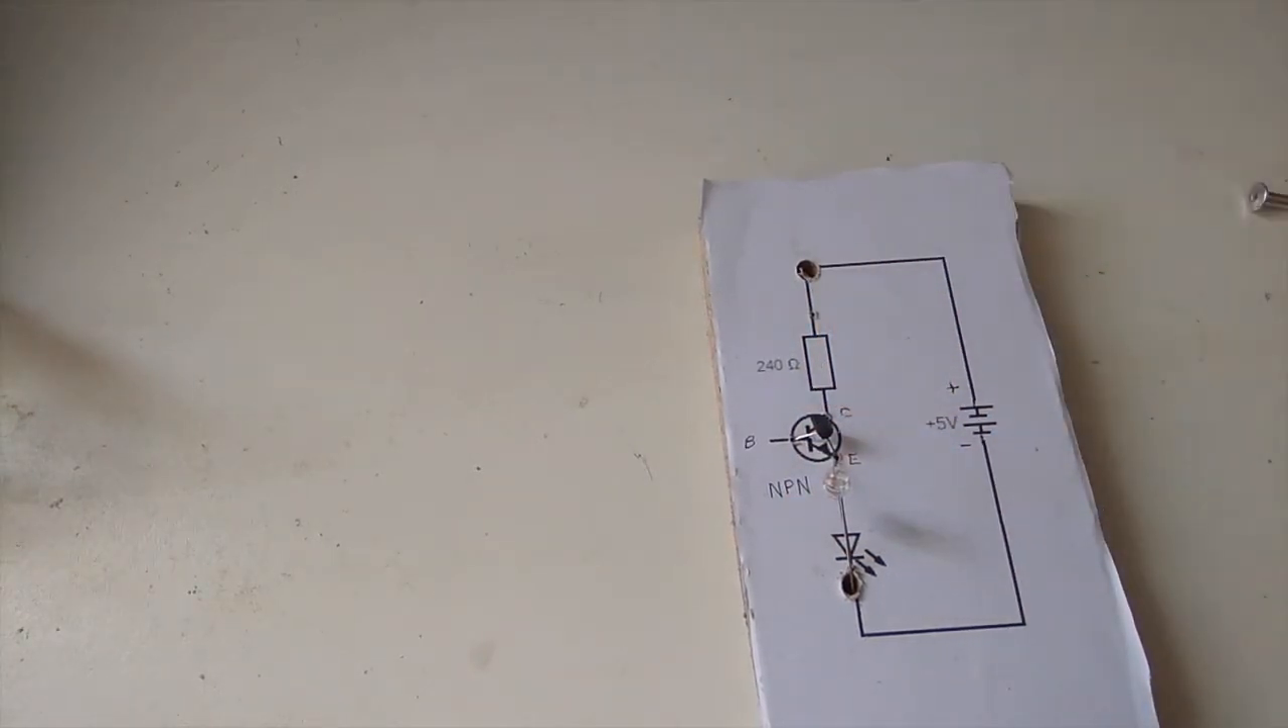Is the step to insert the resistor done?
No.